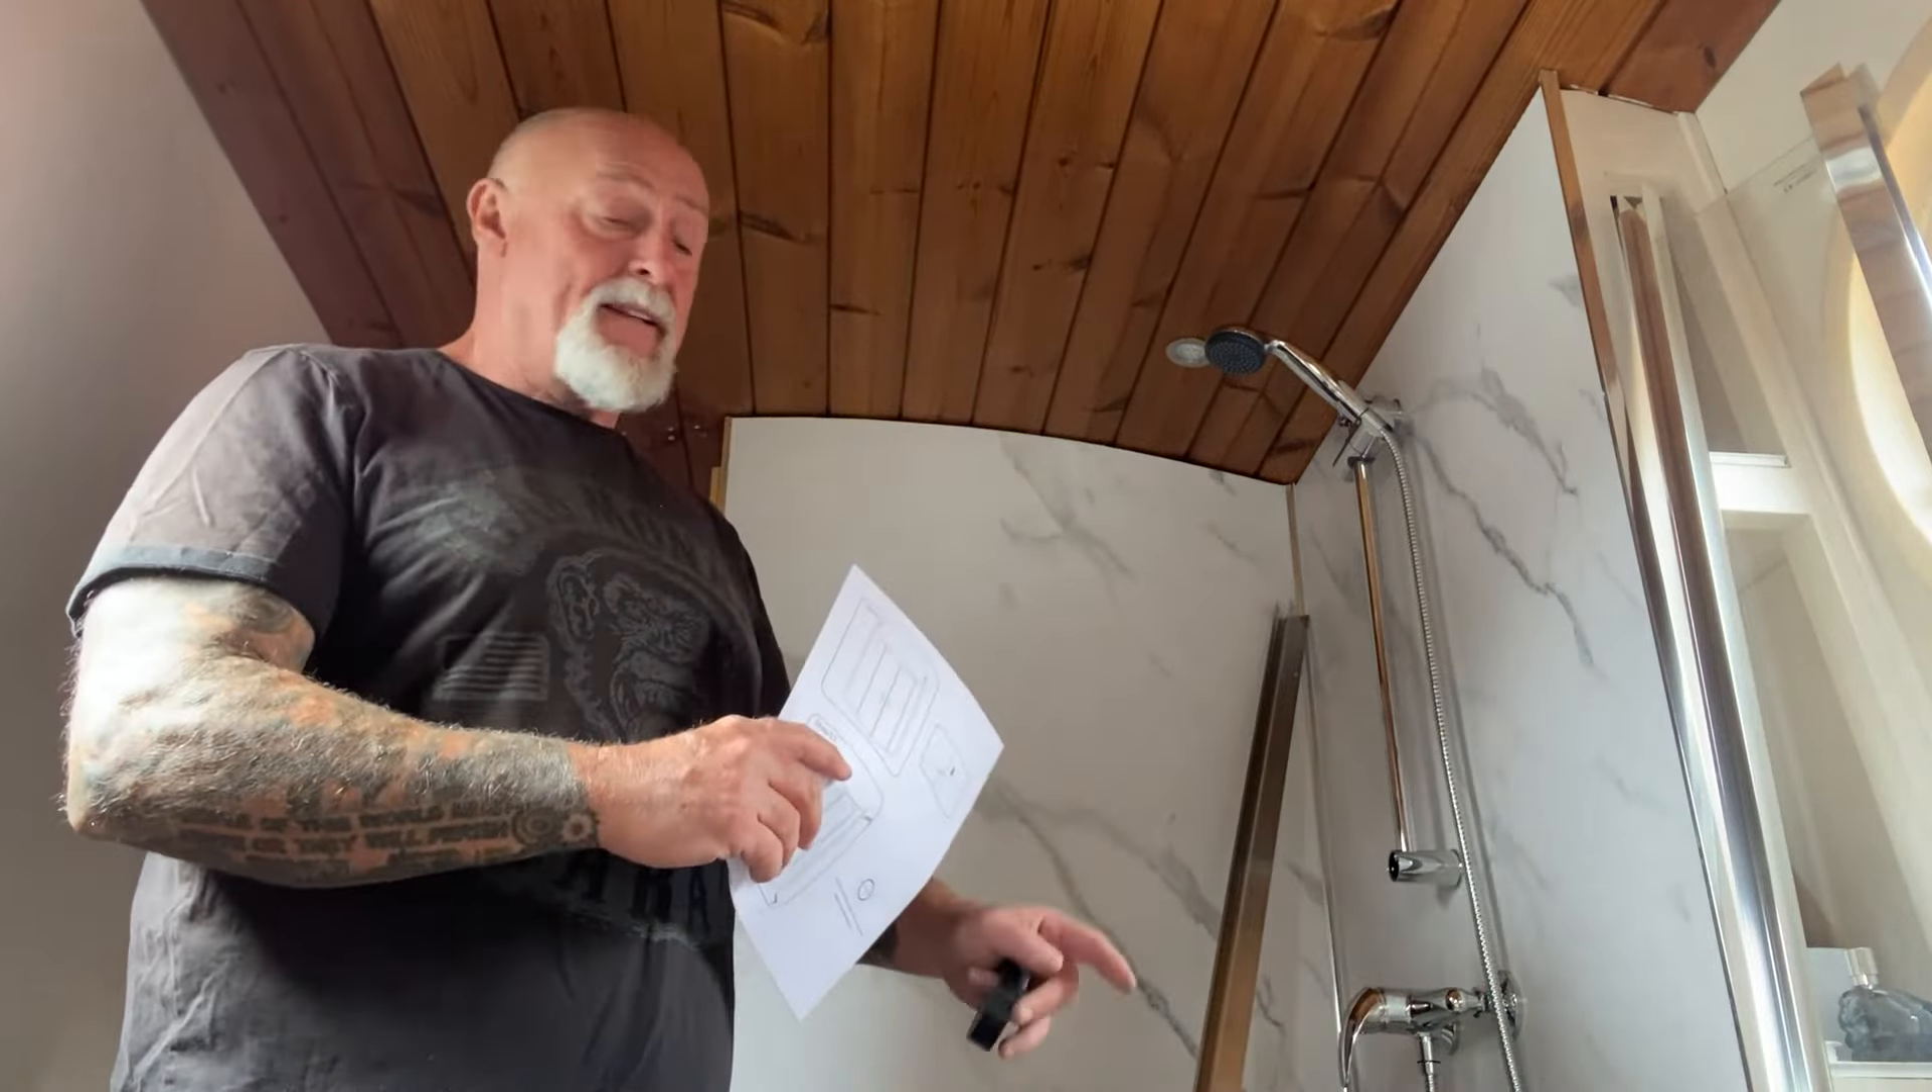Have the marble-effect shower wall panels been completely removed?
No.